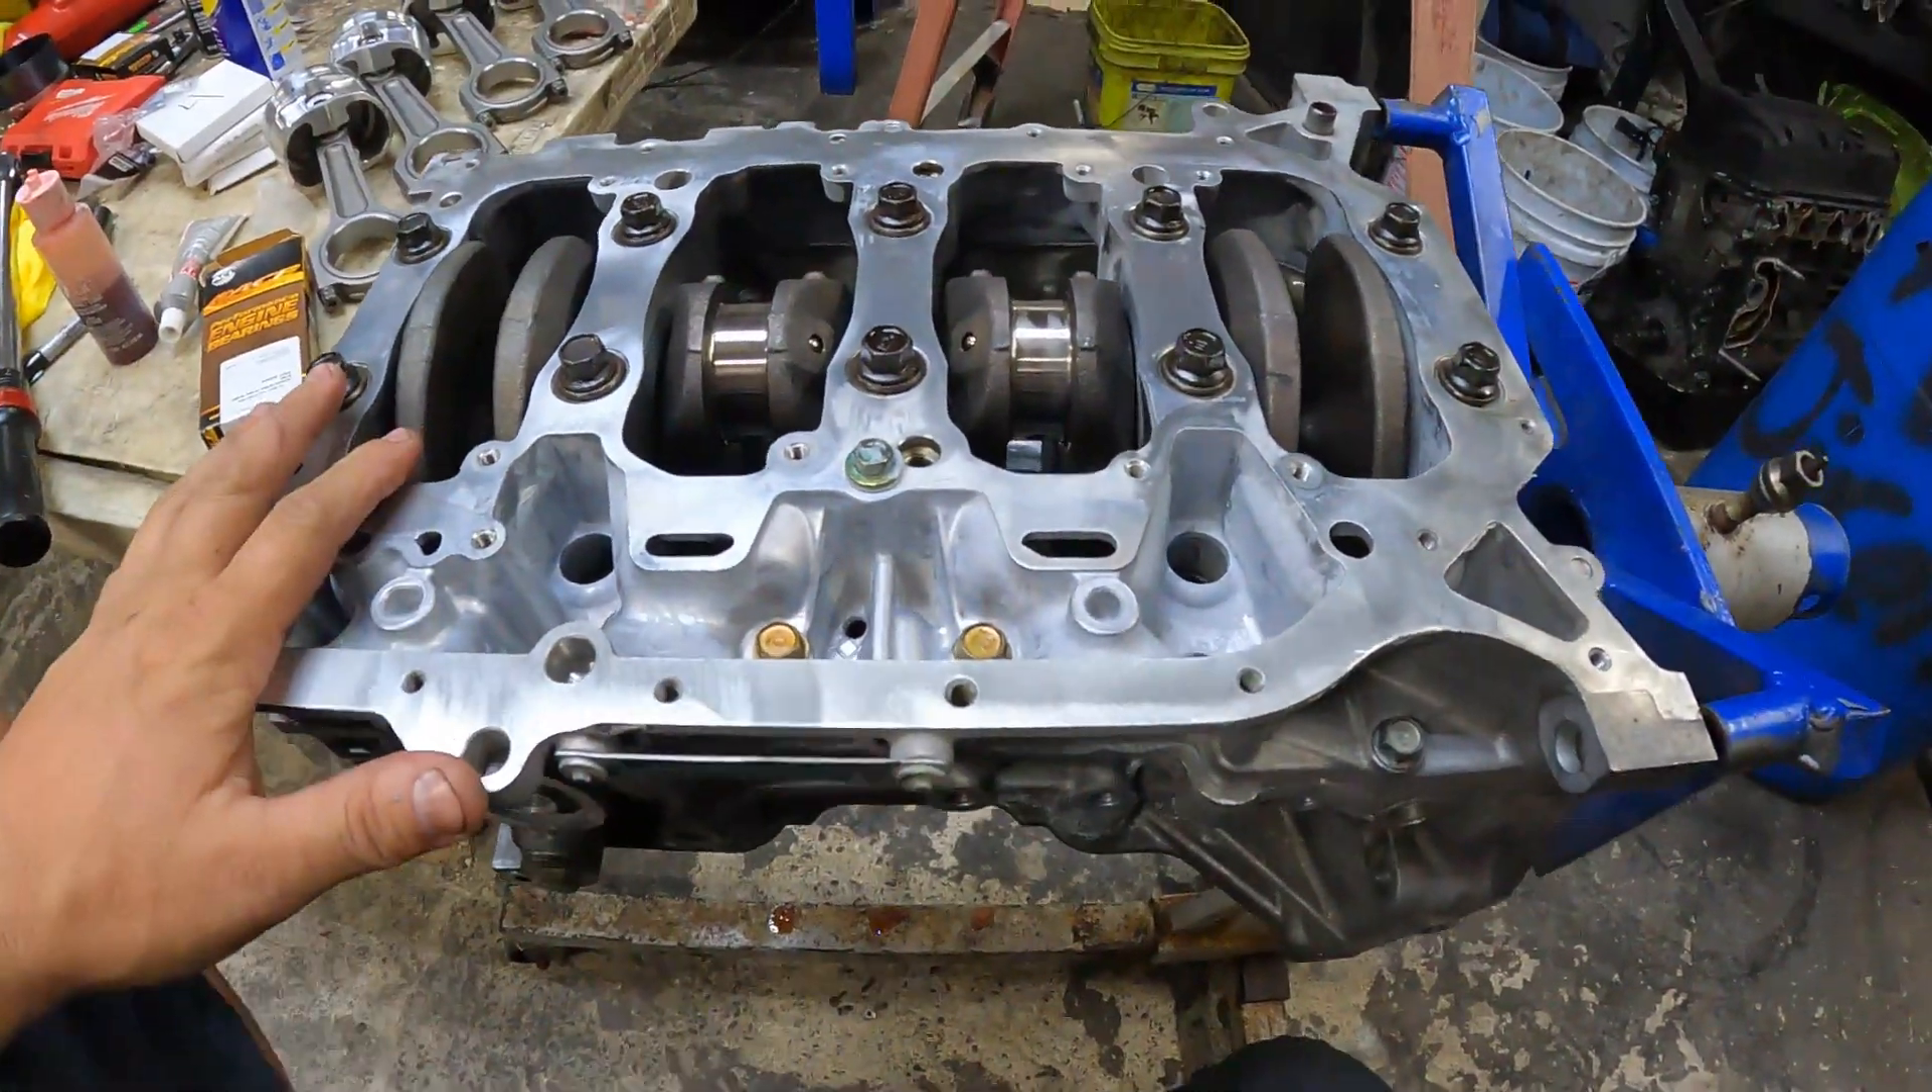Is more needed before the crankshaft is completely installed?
No.